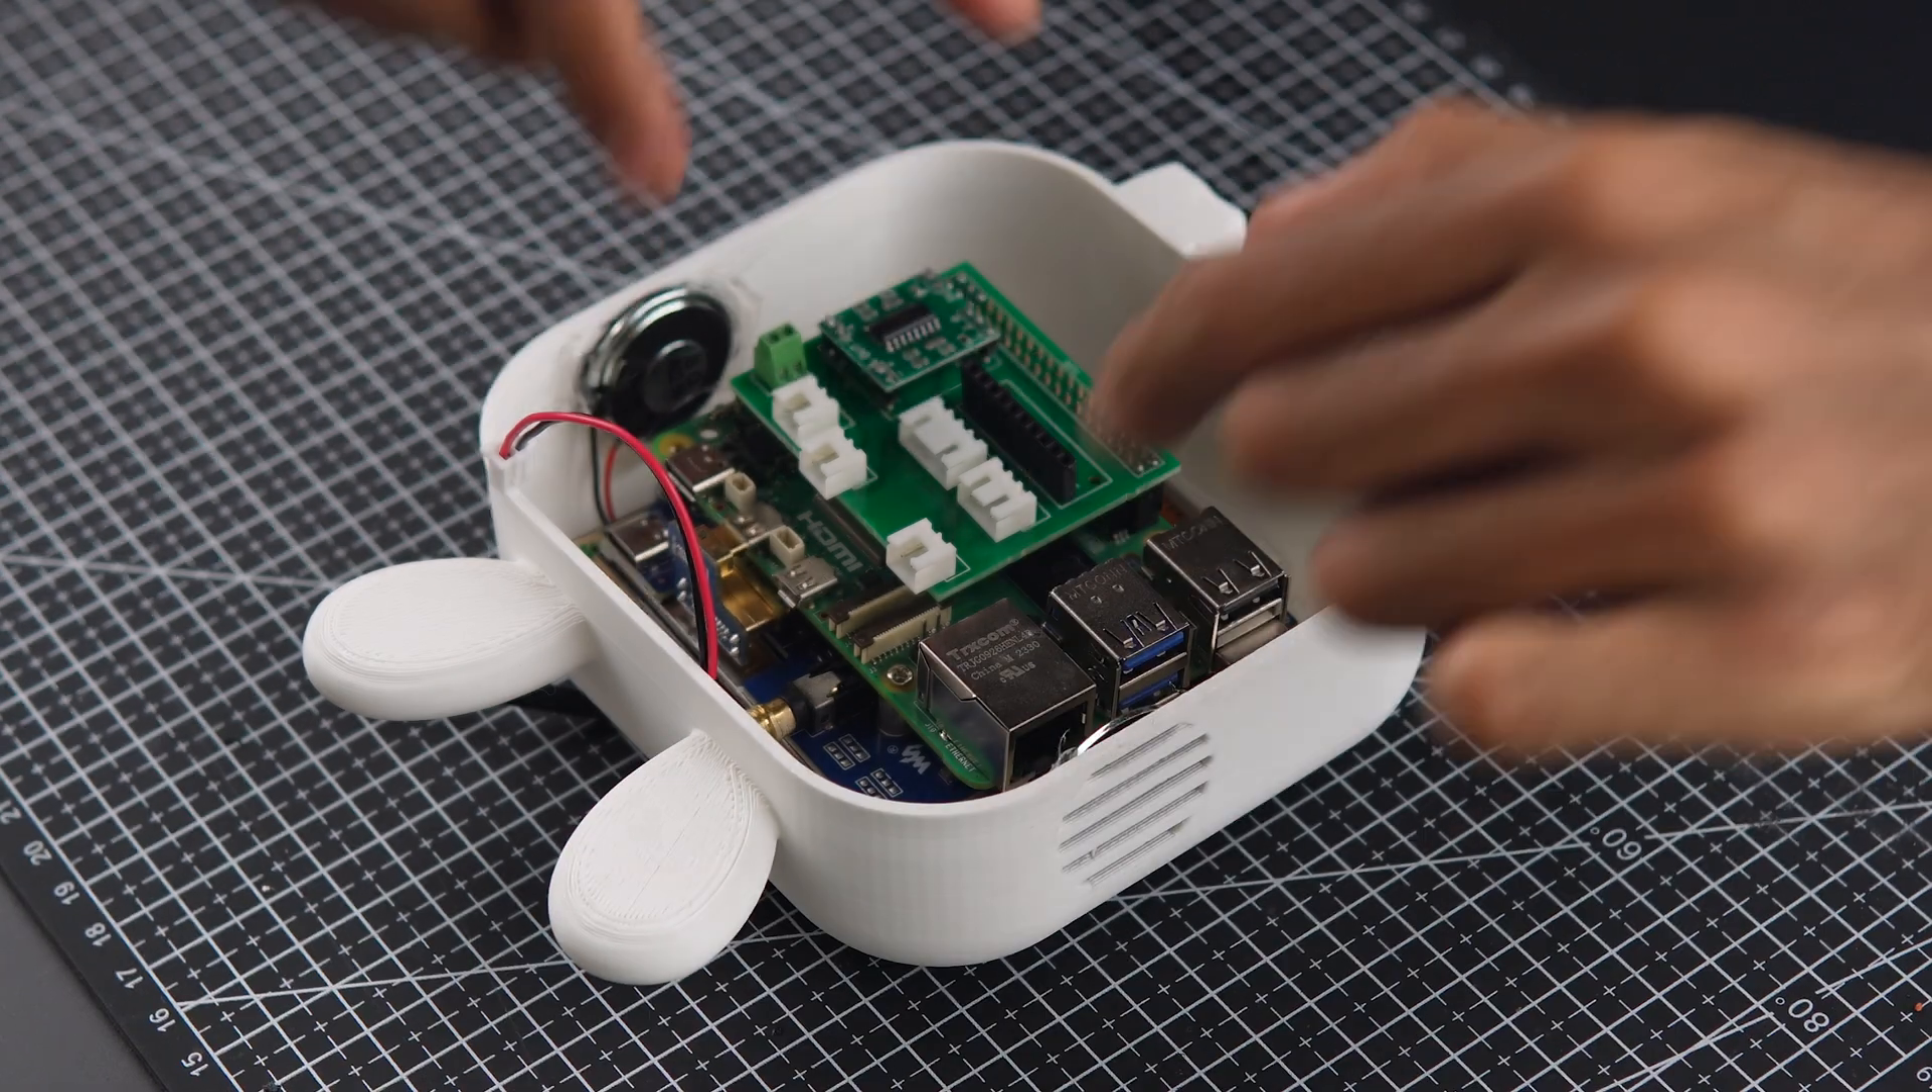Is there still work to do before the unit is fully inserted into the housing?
No.